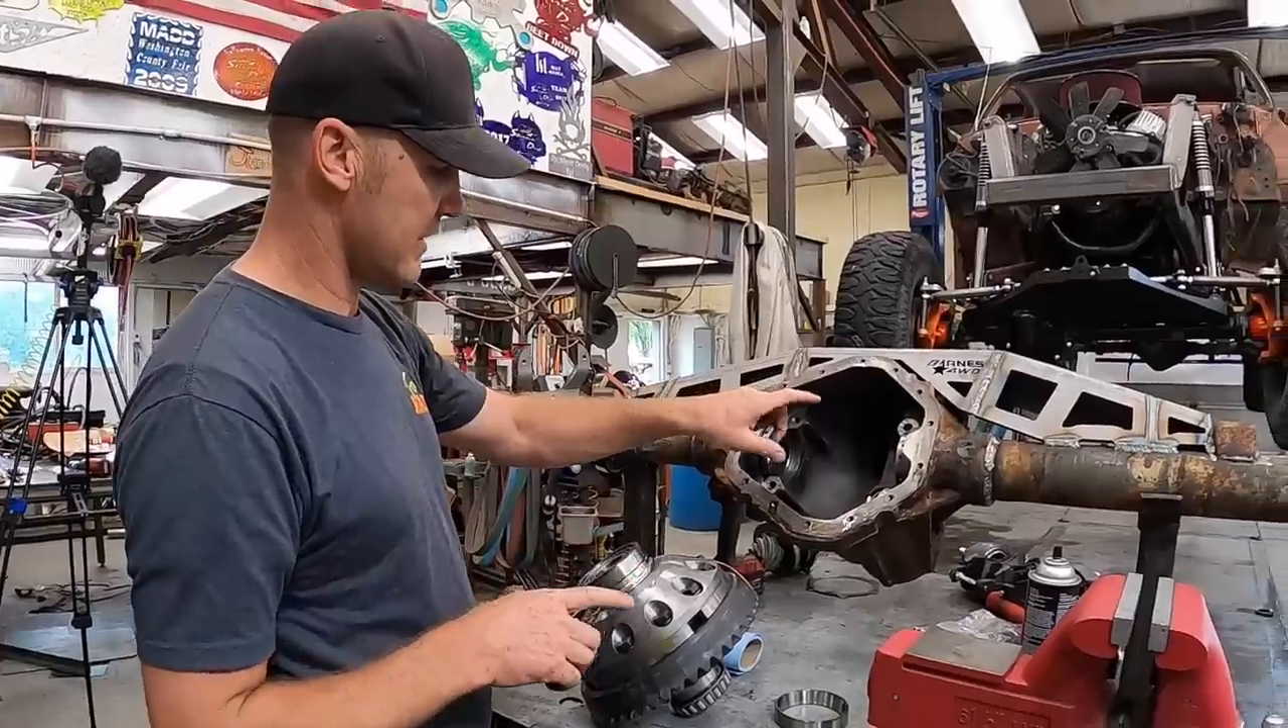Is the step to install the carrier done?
No.